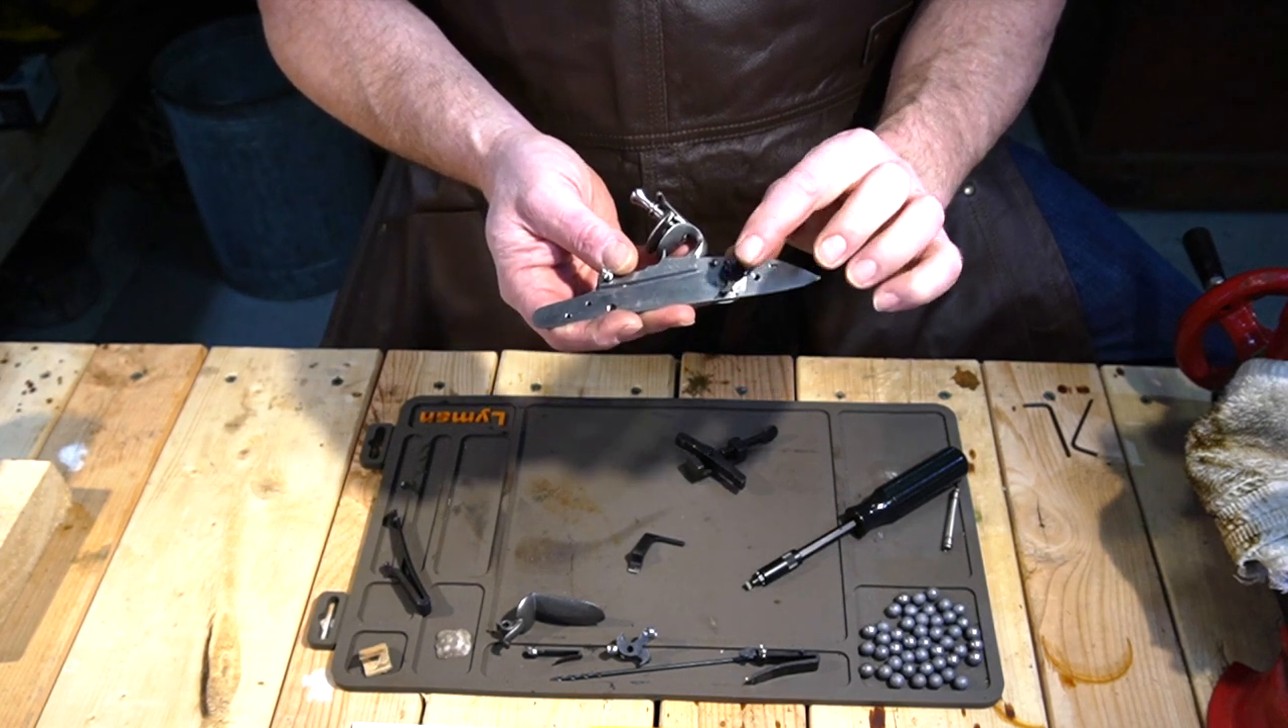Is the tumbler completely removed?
No.